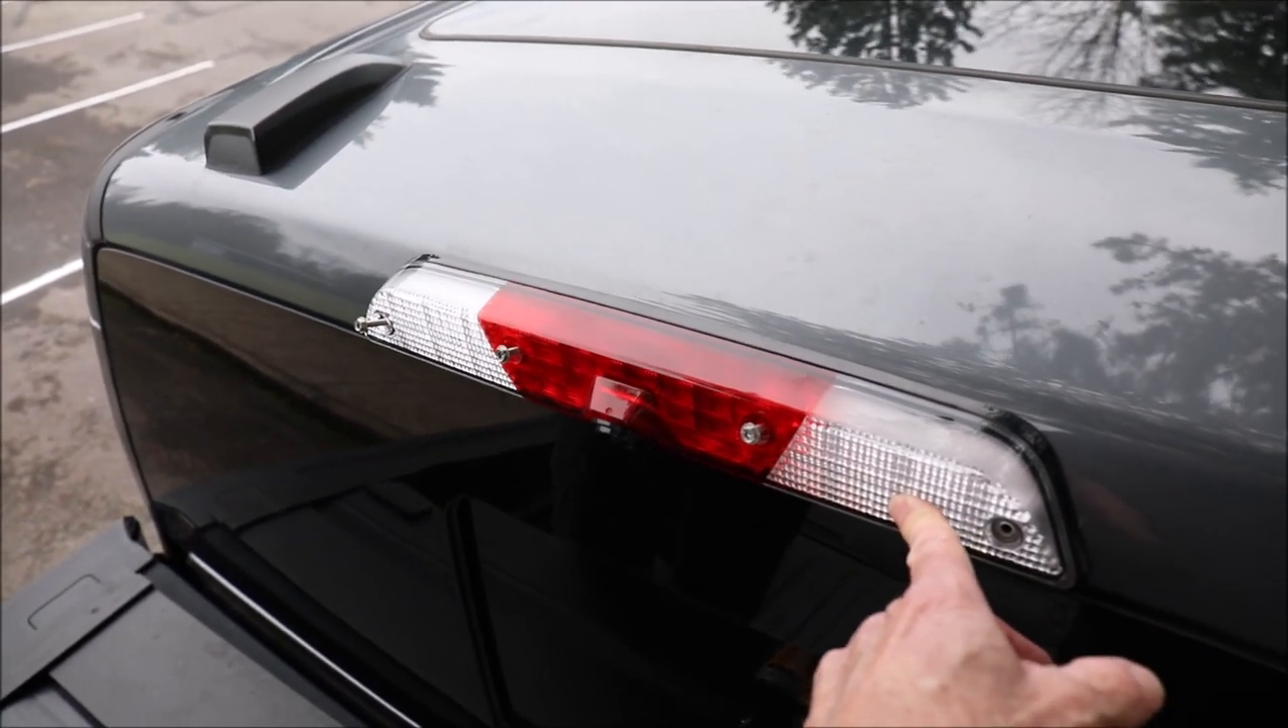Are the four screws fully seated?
No.